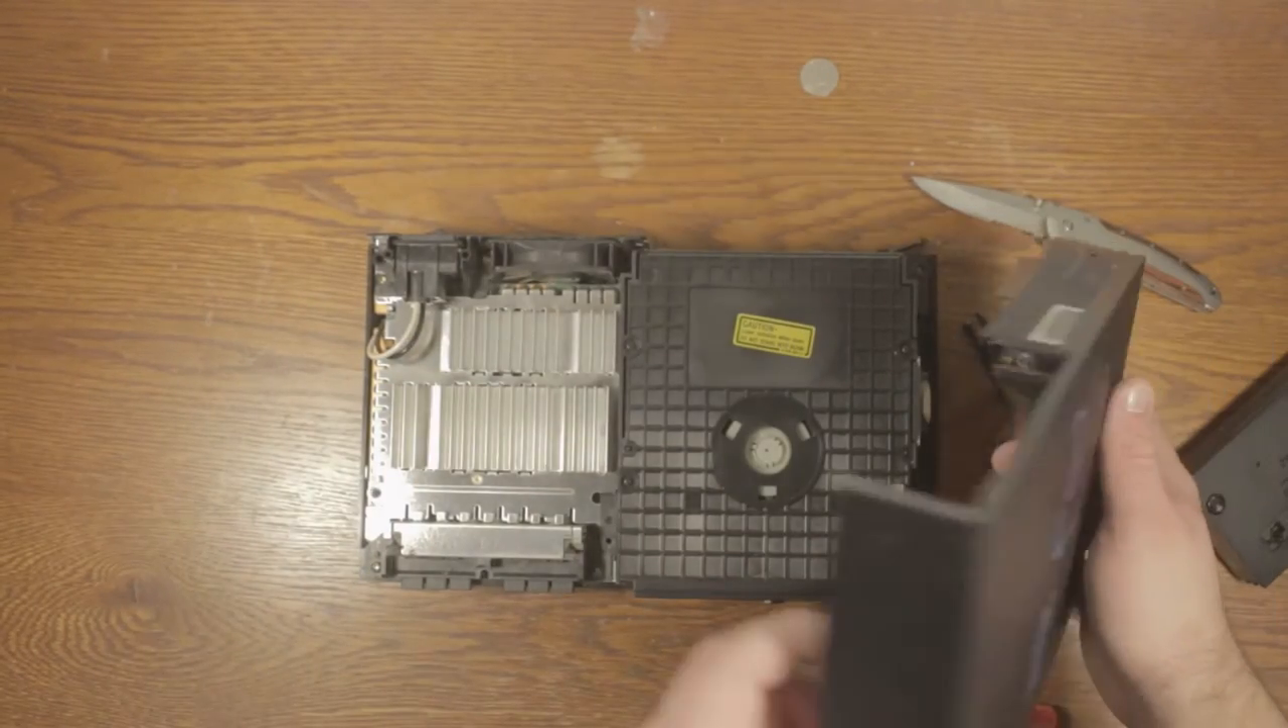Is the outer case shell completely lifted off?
Yes.